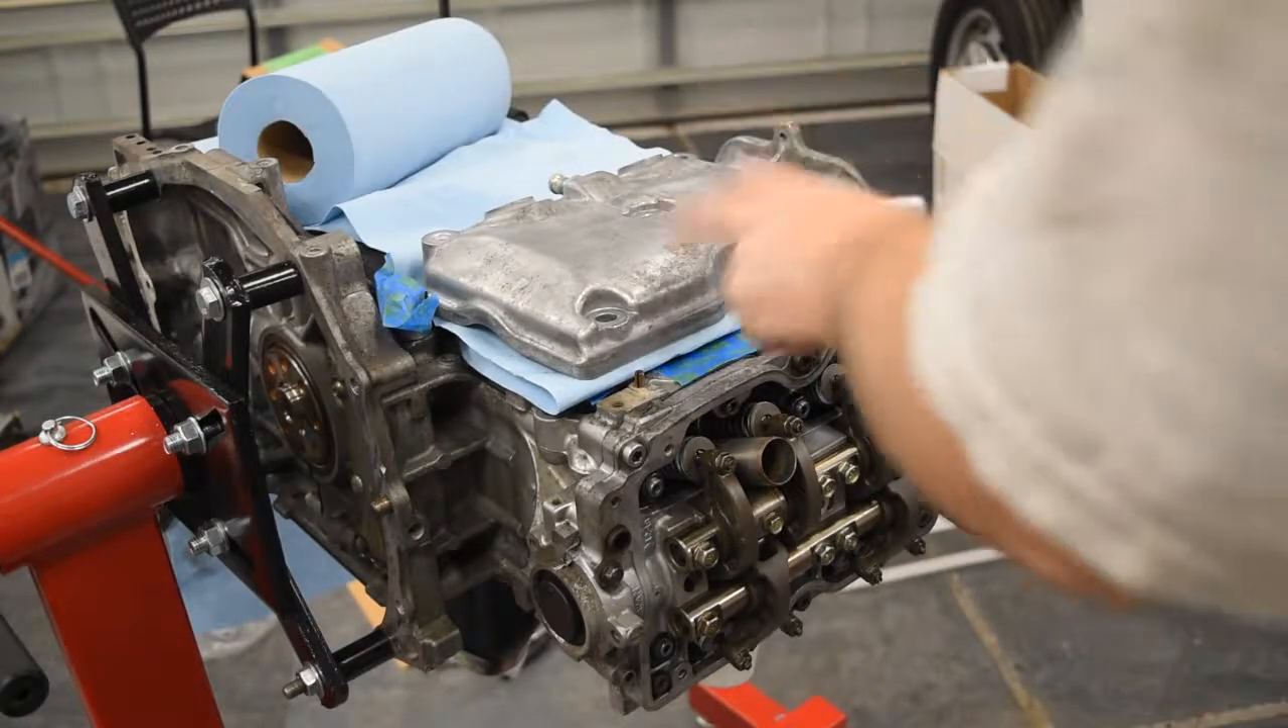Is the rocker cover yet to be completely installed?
Yes.